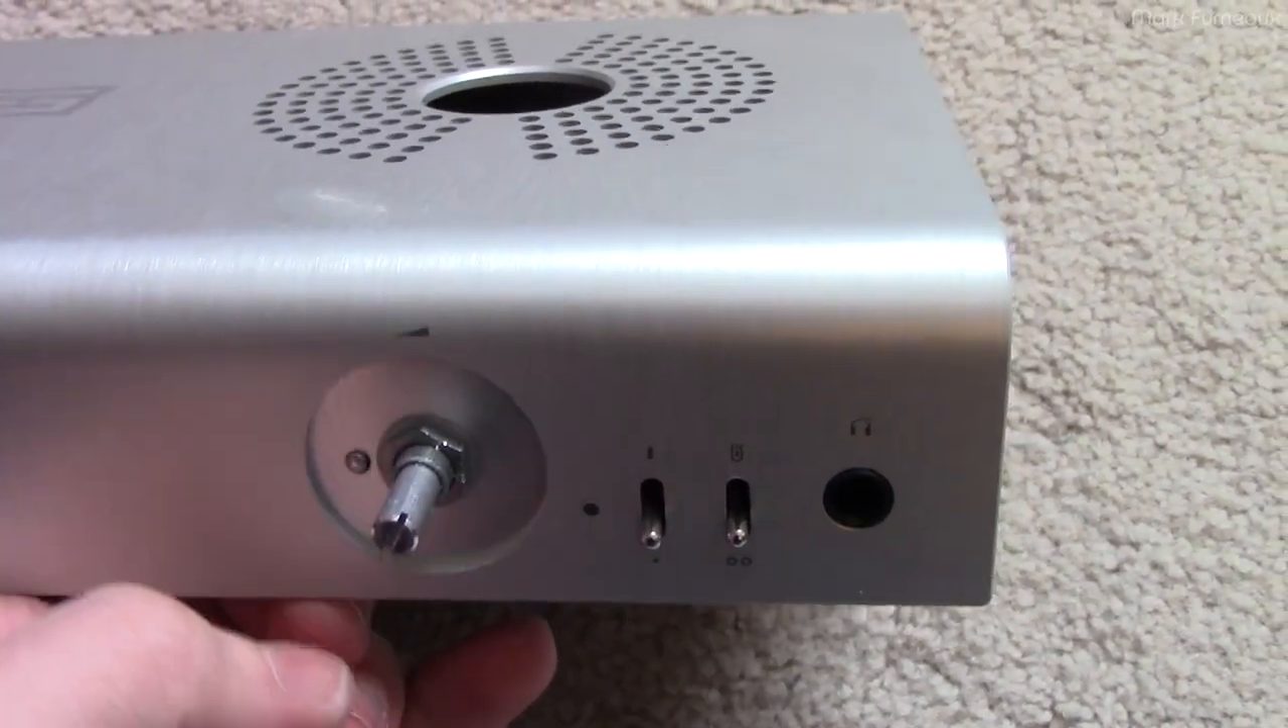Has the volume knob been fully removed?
Yes.